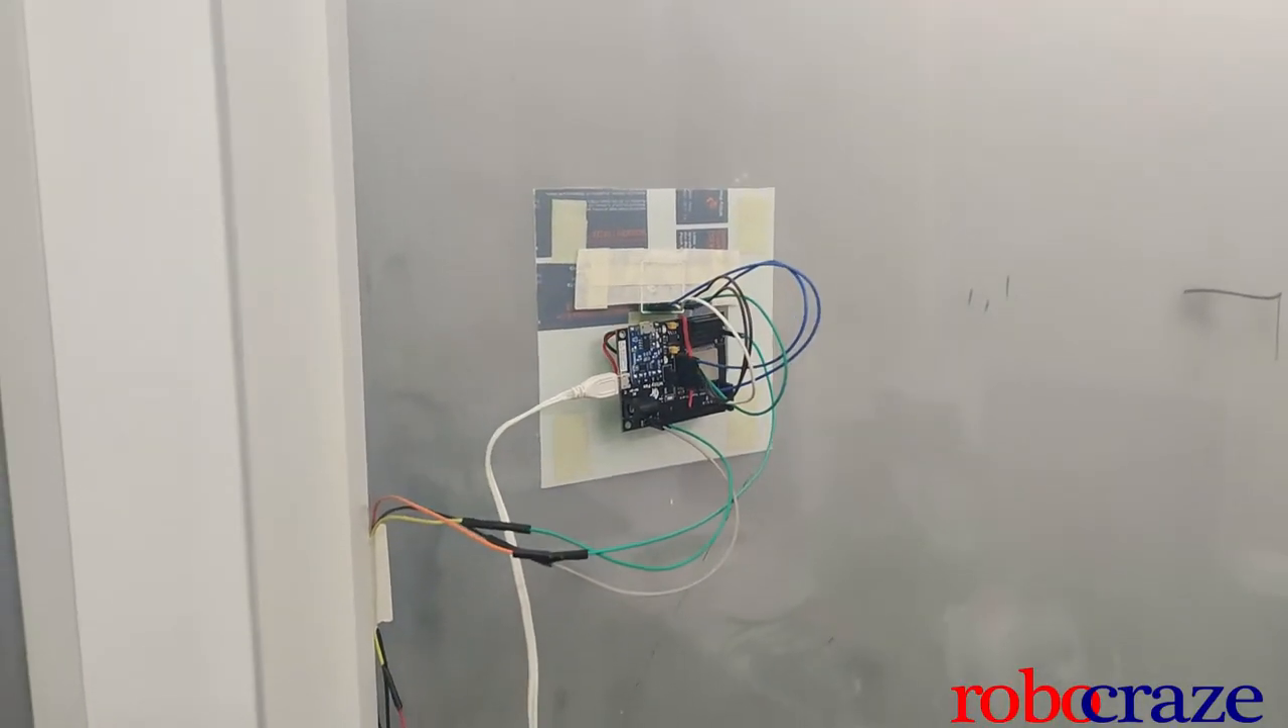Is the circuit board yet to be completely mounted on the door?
No.